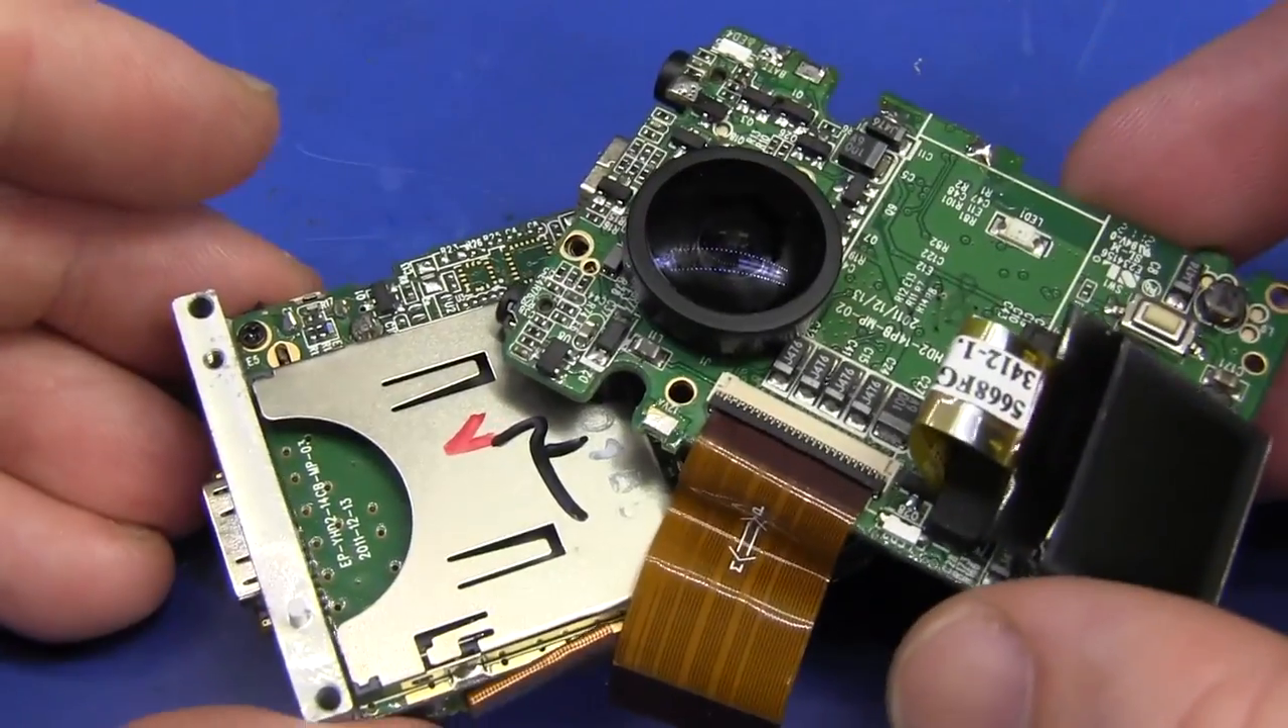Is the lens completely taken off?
No.